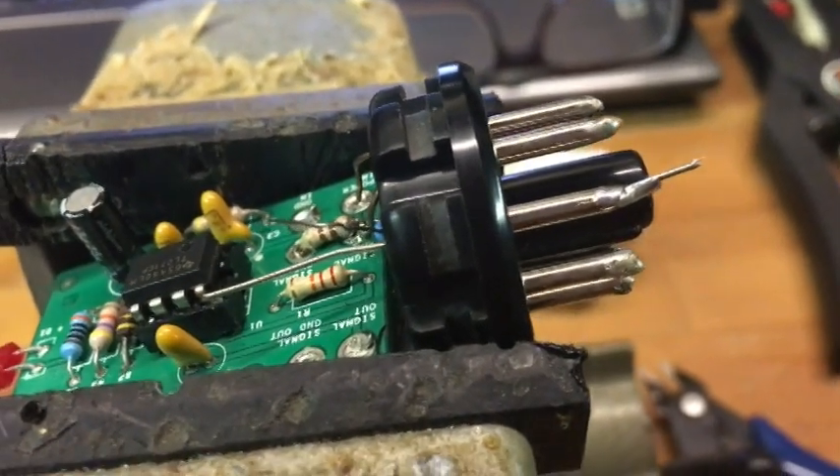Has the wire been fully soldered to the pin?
Yes.